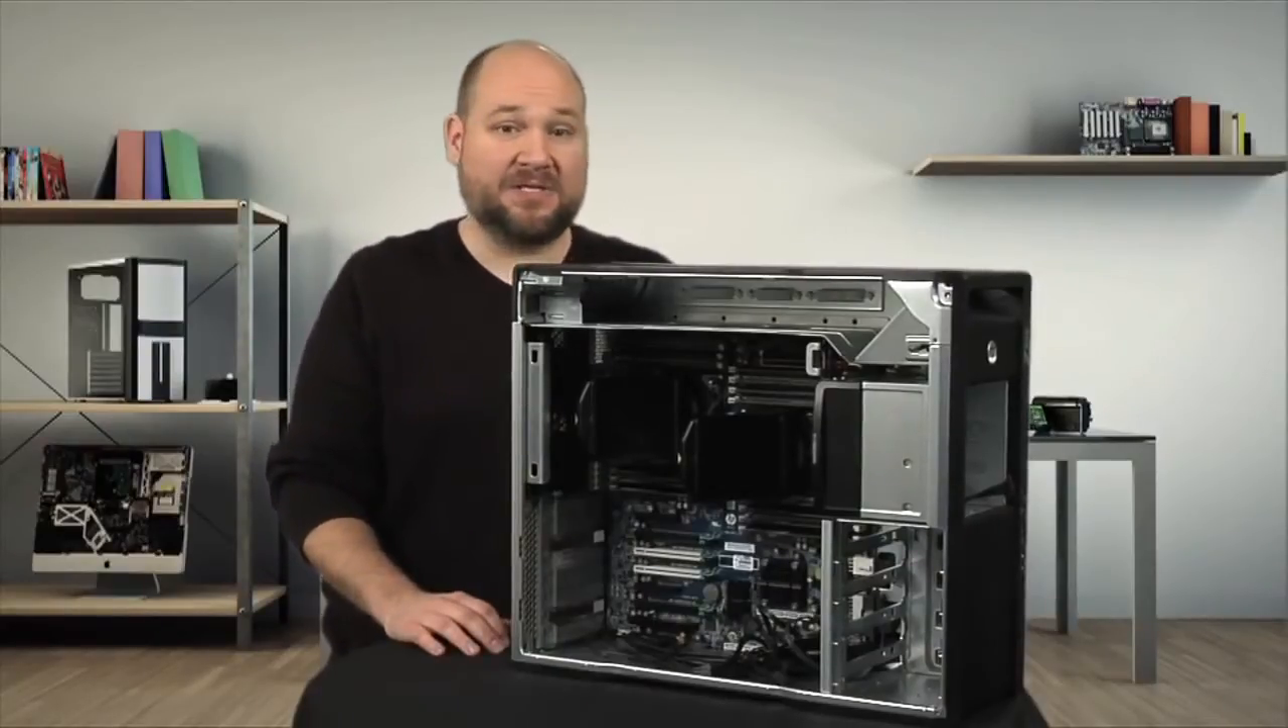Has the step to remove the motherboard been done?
No.